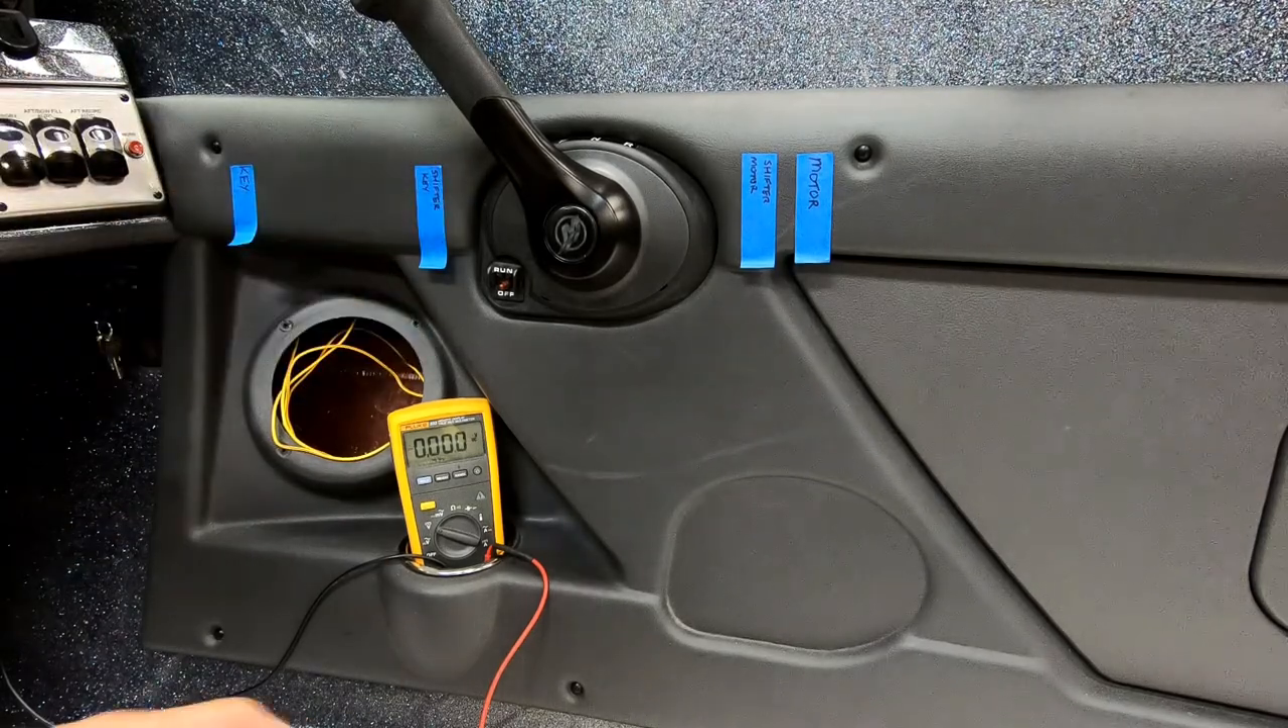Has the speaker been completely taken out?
Yes.